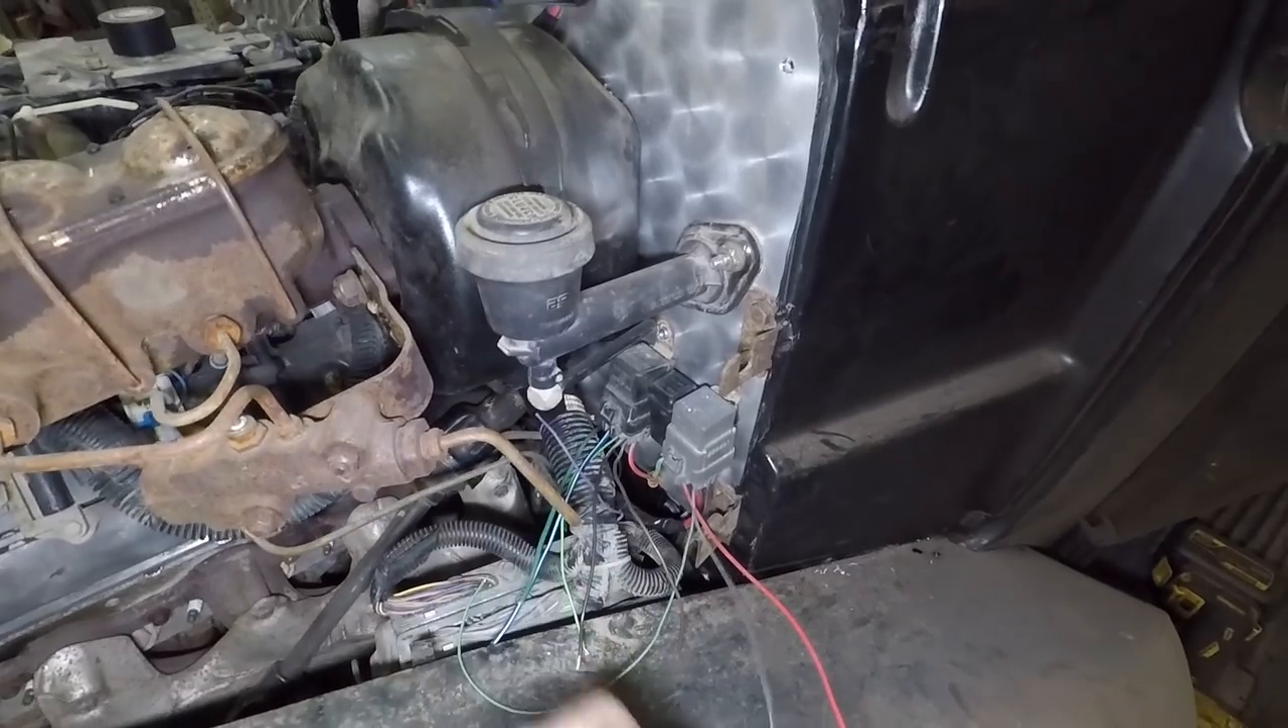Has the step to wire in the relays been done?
No.